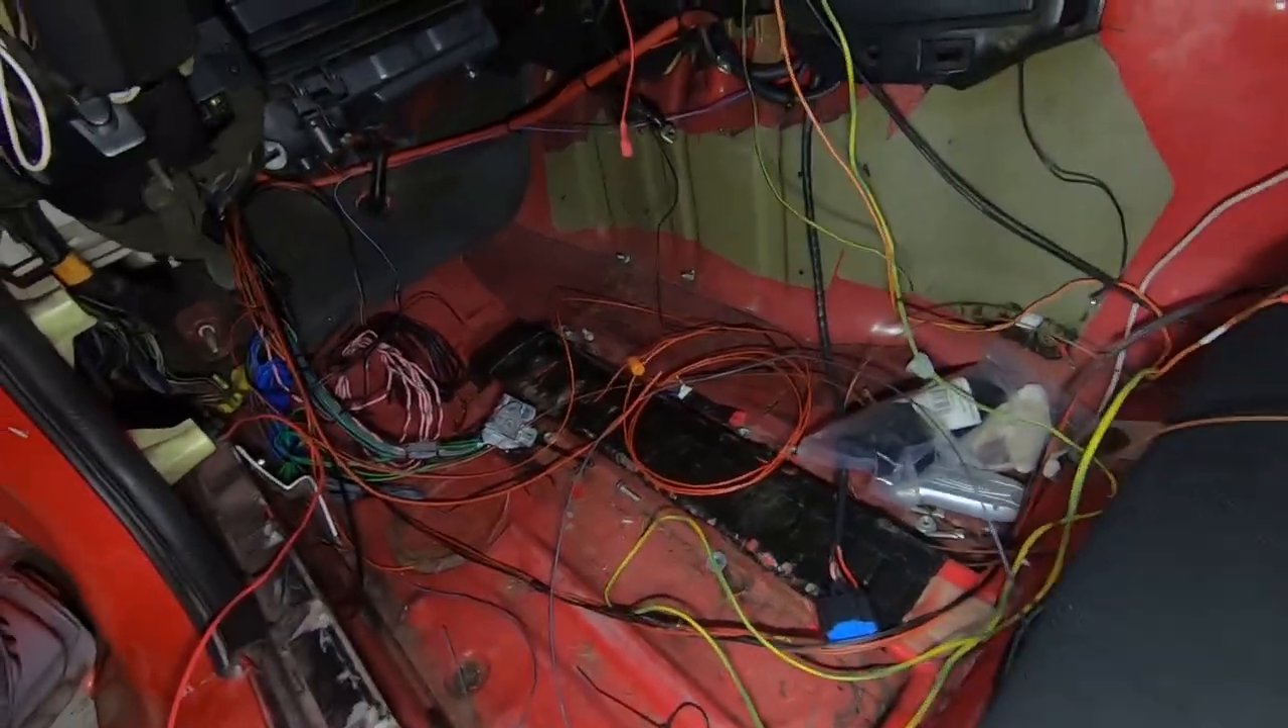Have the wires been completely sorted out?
No.